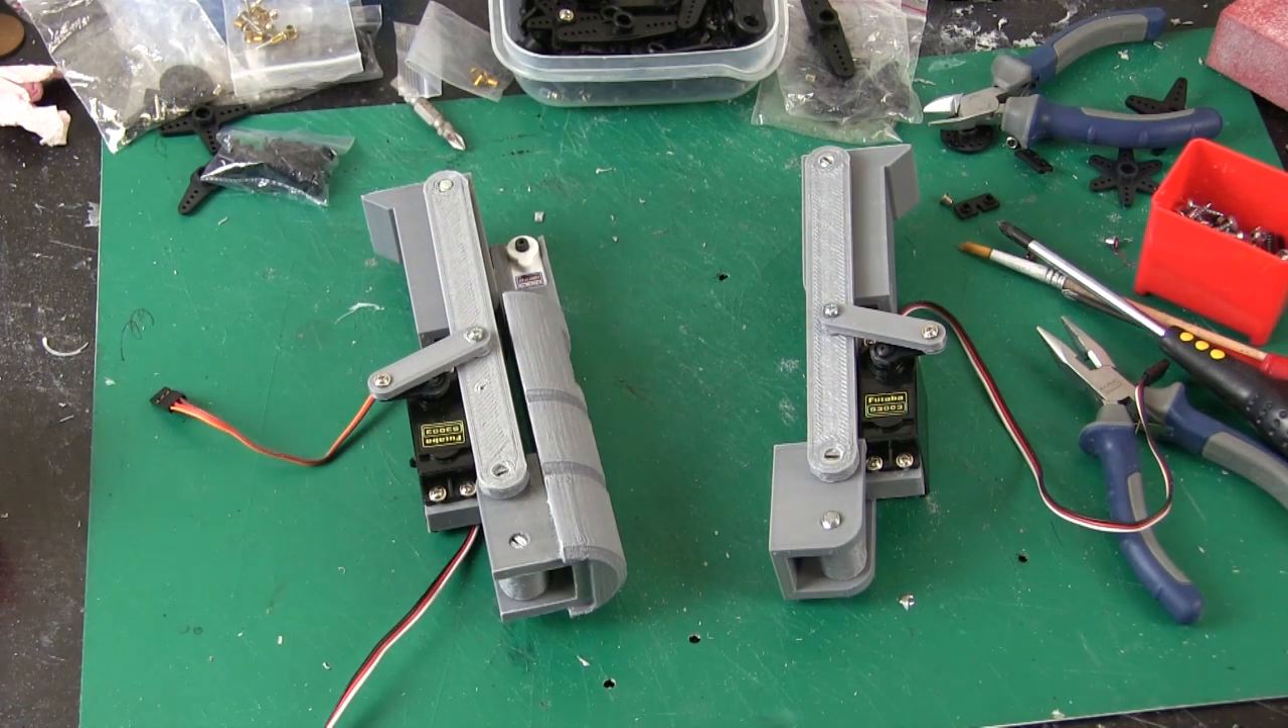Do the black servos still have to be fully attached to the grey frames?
No.